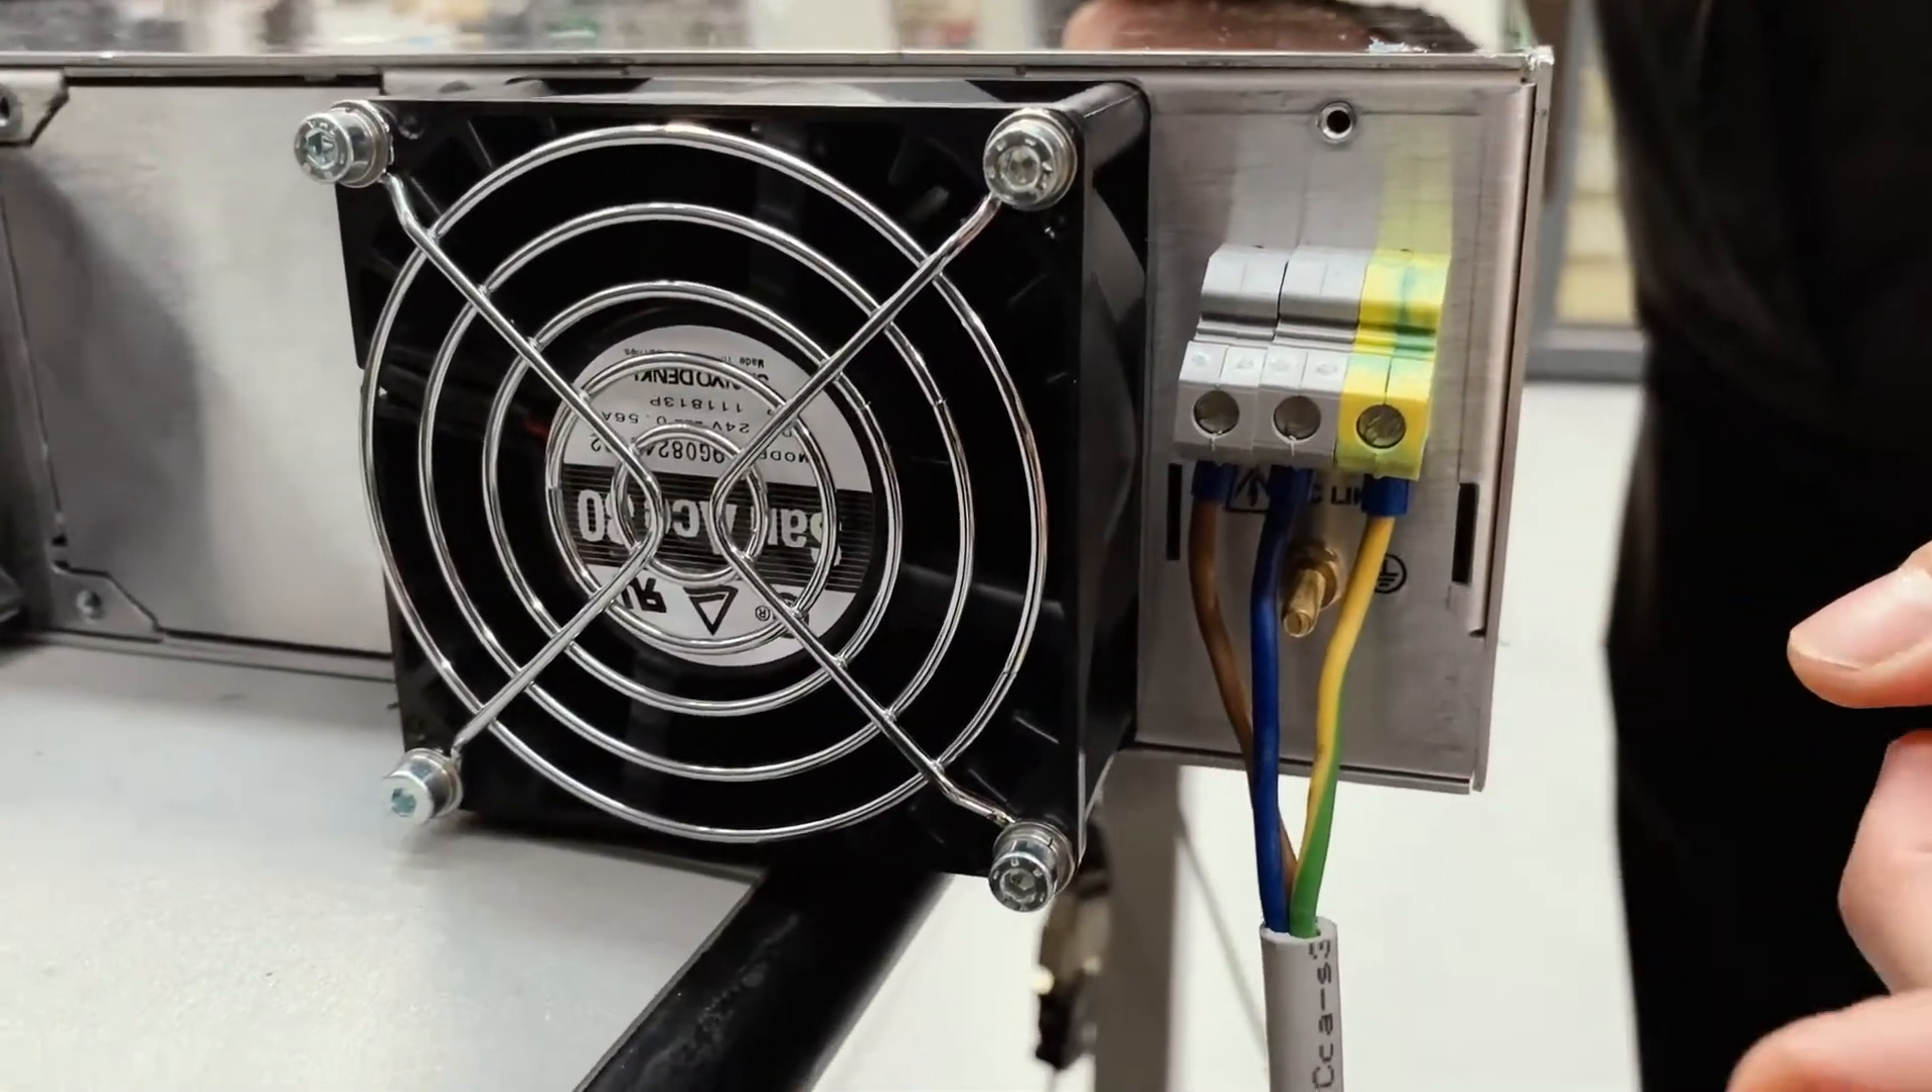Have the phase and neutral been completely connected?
Yes.